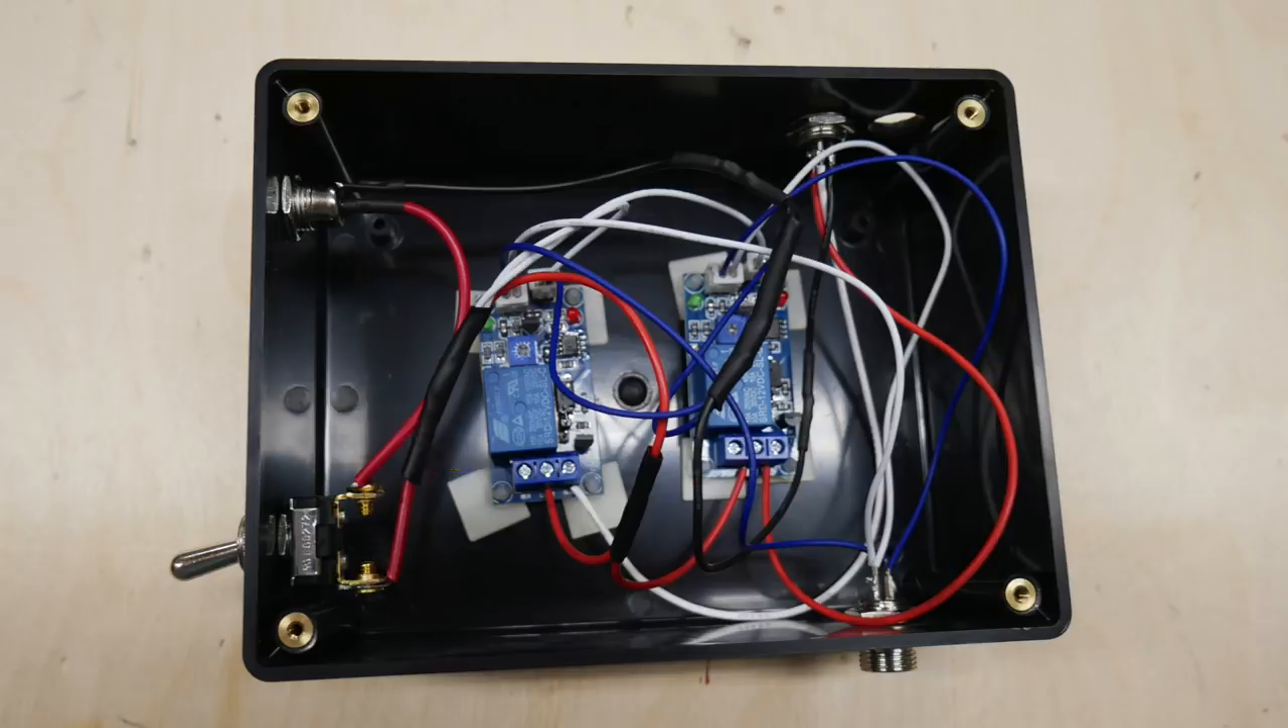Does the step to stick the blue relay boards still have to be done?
No.